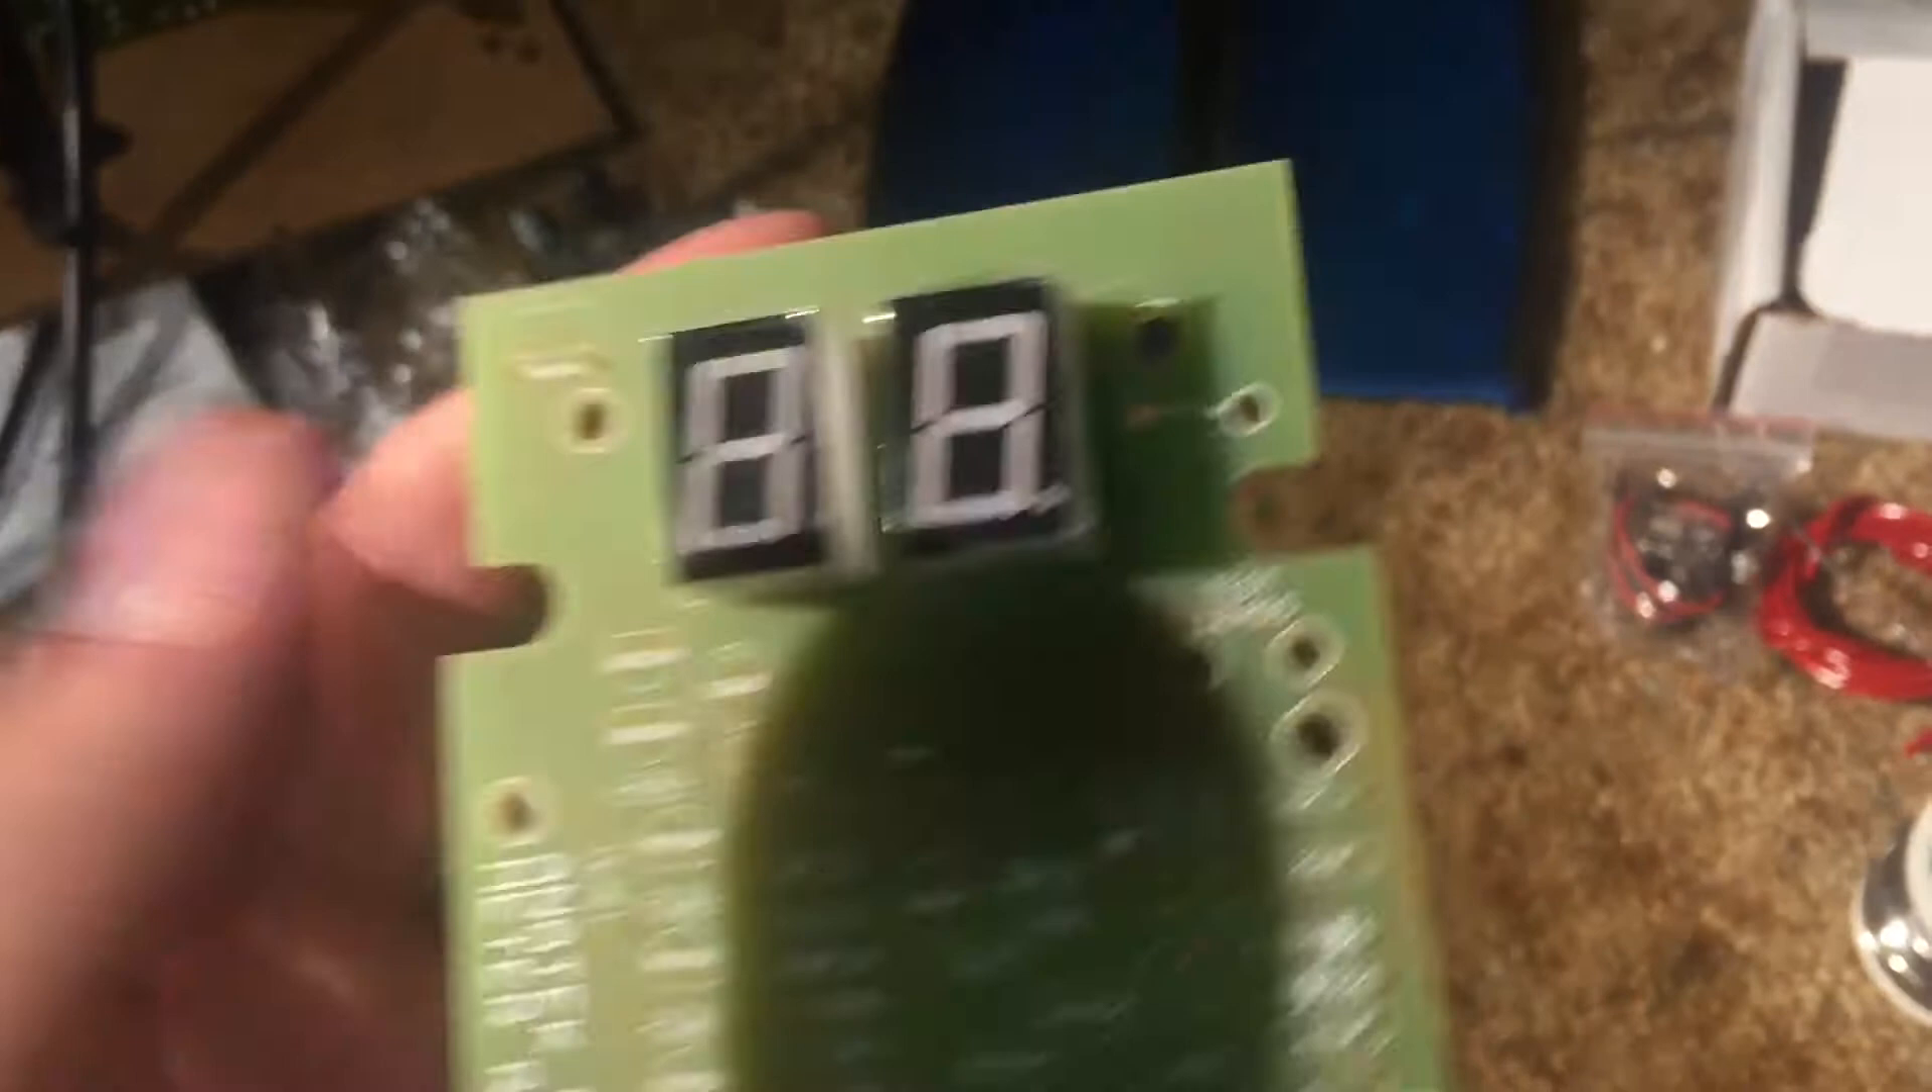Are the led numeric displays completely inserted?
Yes.